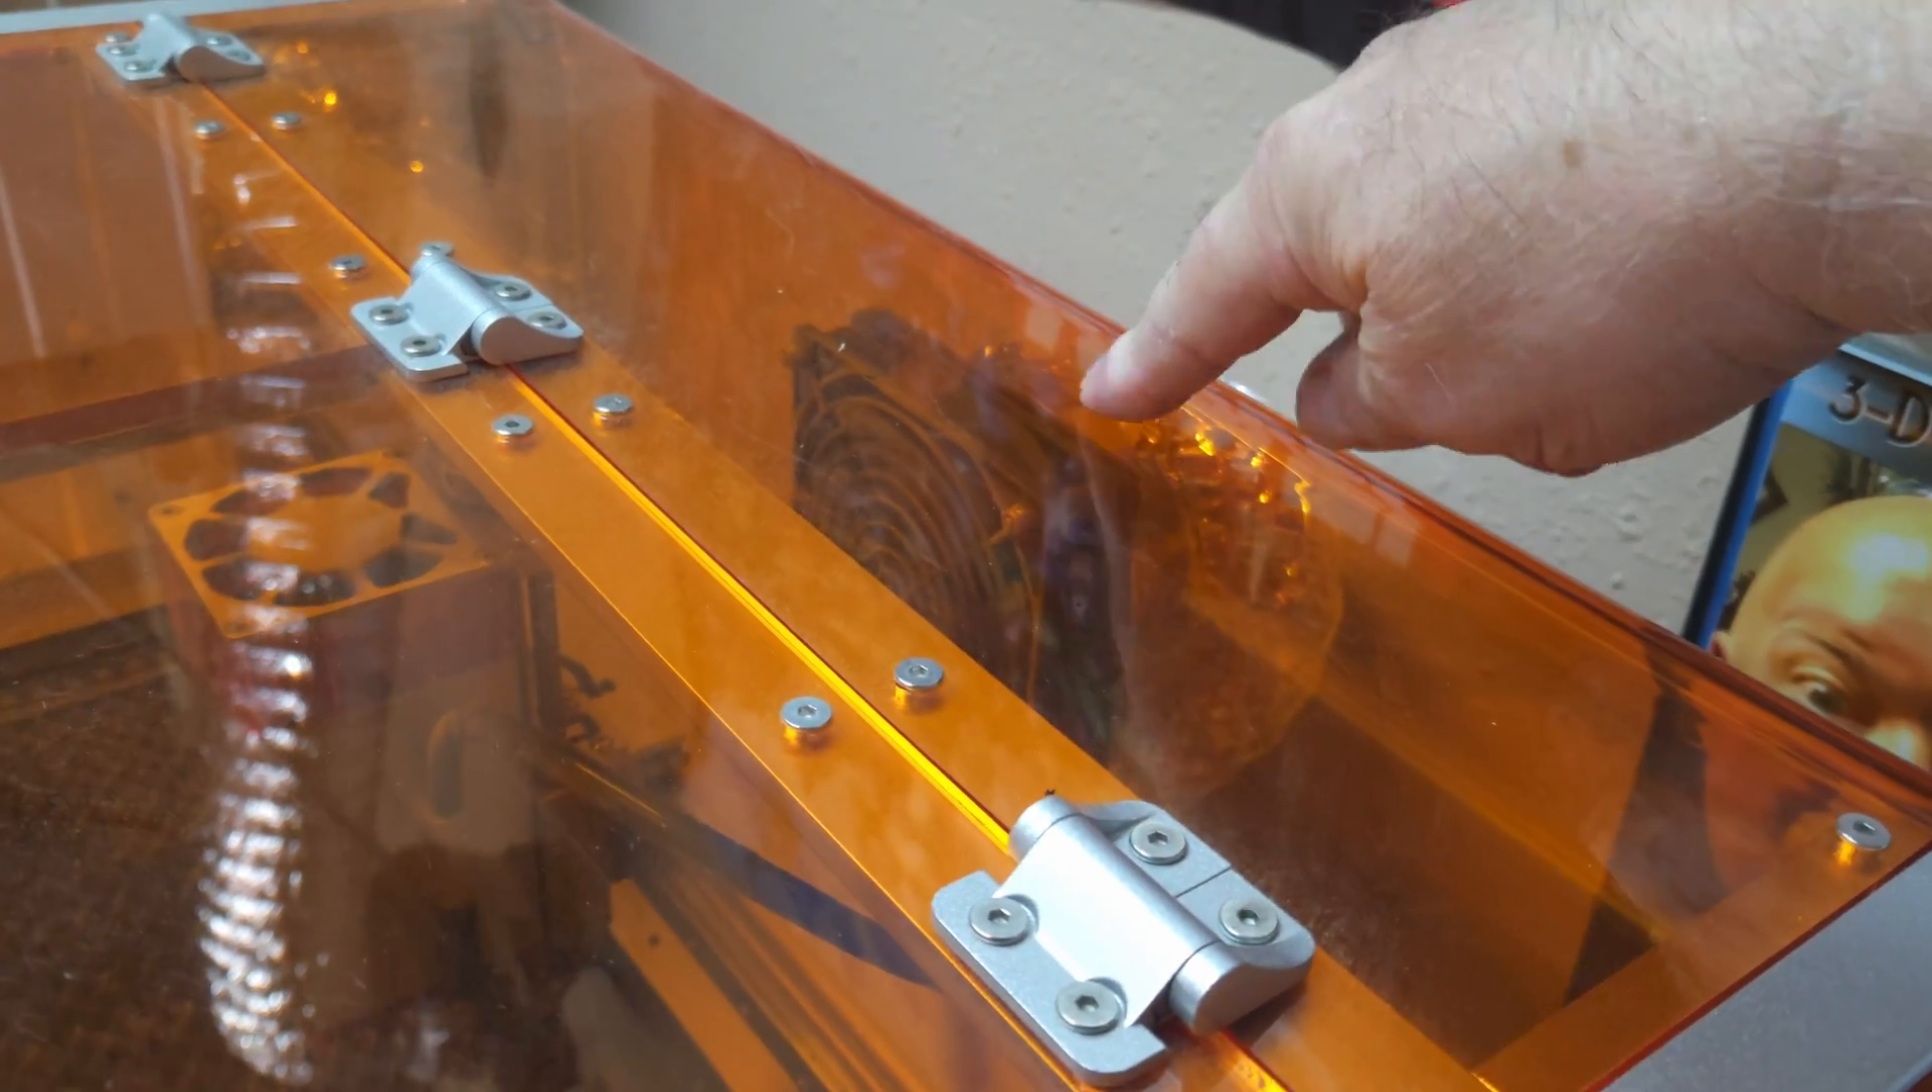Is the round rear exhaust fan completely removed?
No.